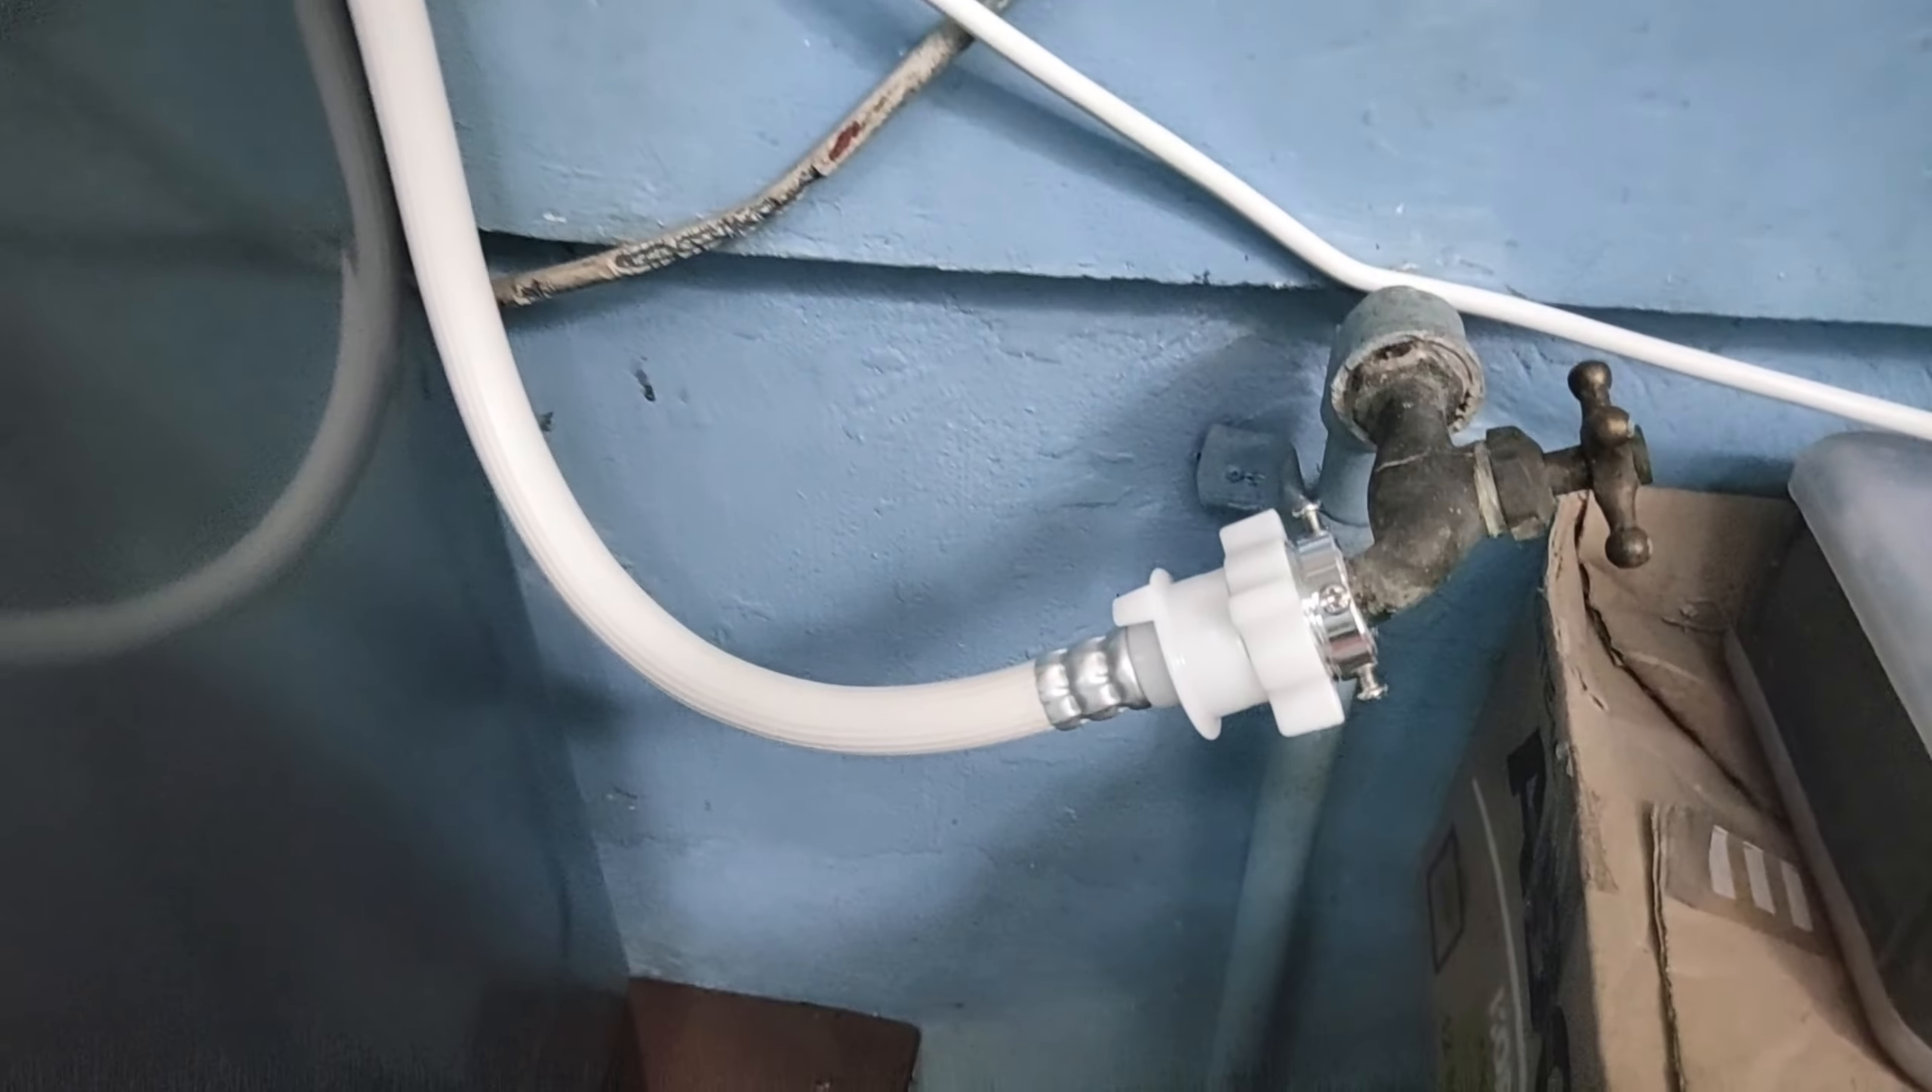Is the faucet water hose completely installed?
Yes.